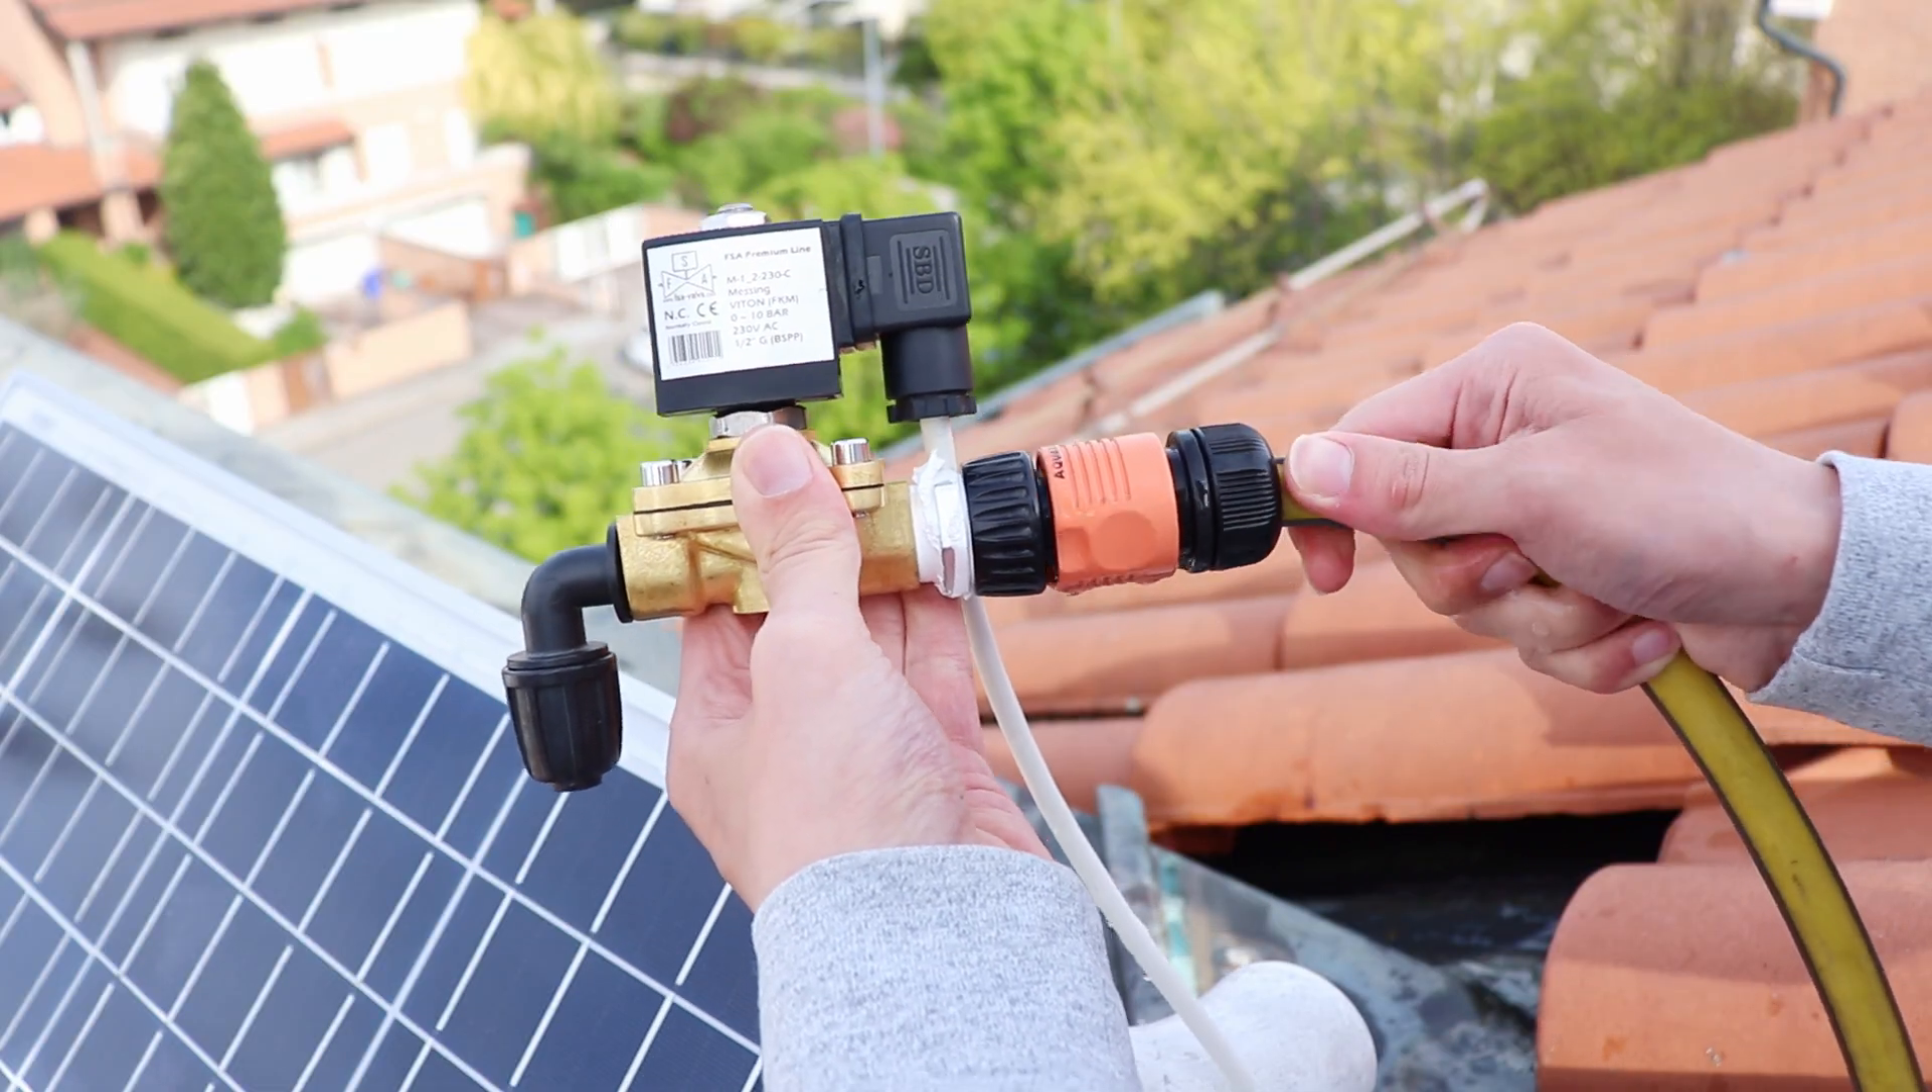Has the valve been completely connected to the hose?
Yes.